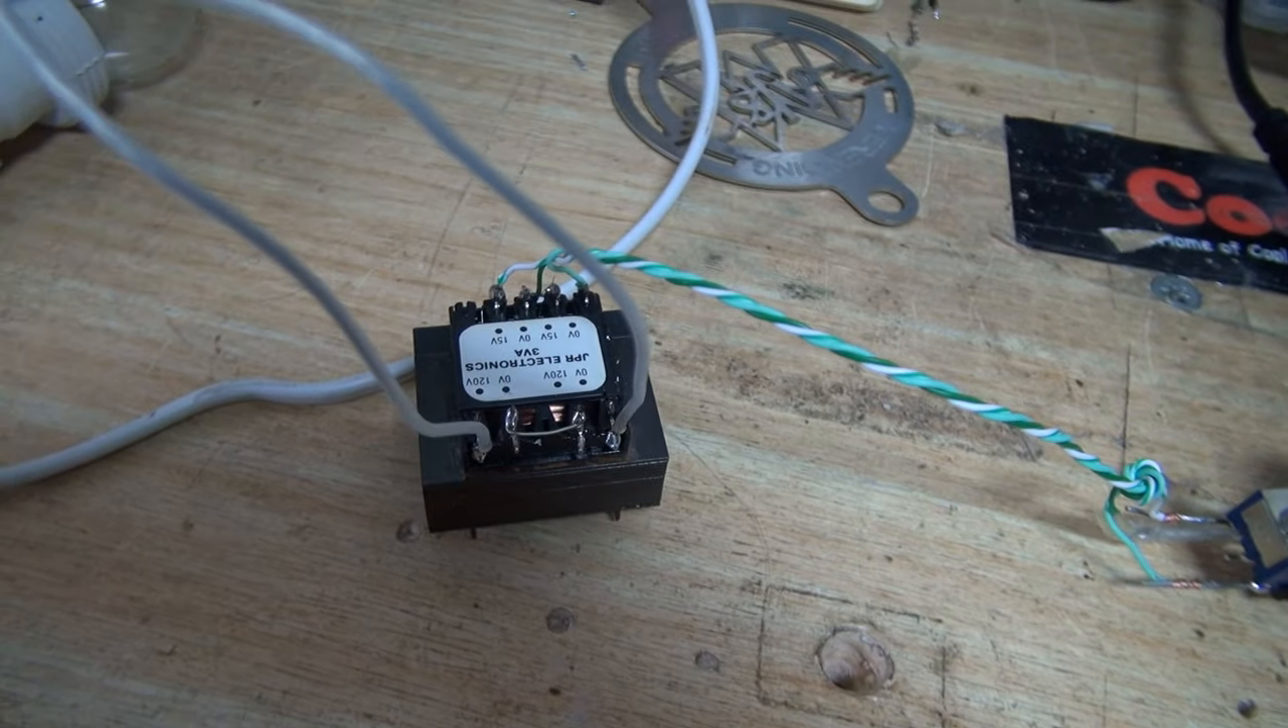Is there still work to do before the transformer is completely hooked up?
No.